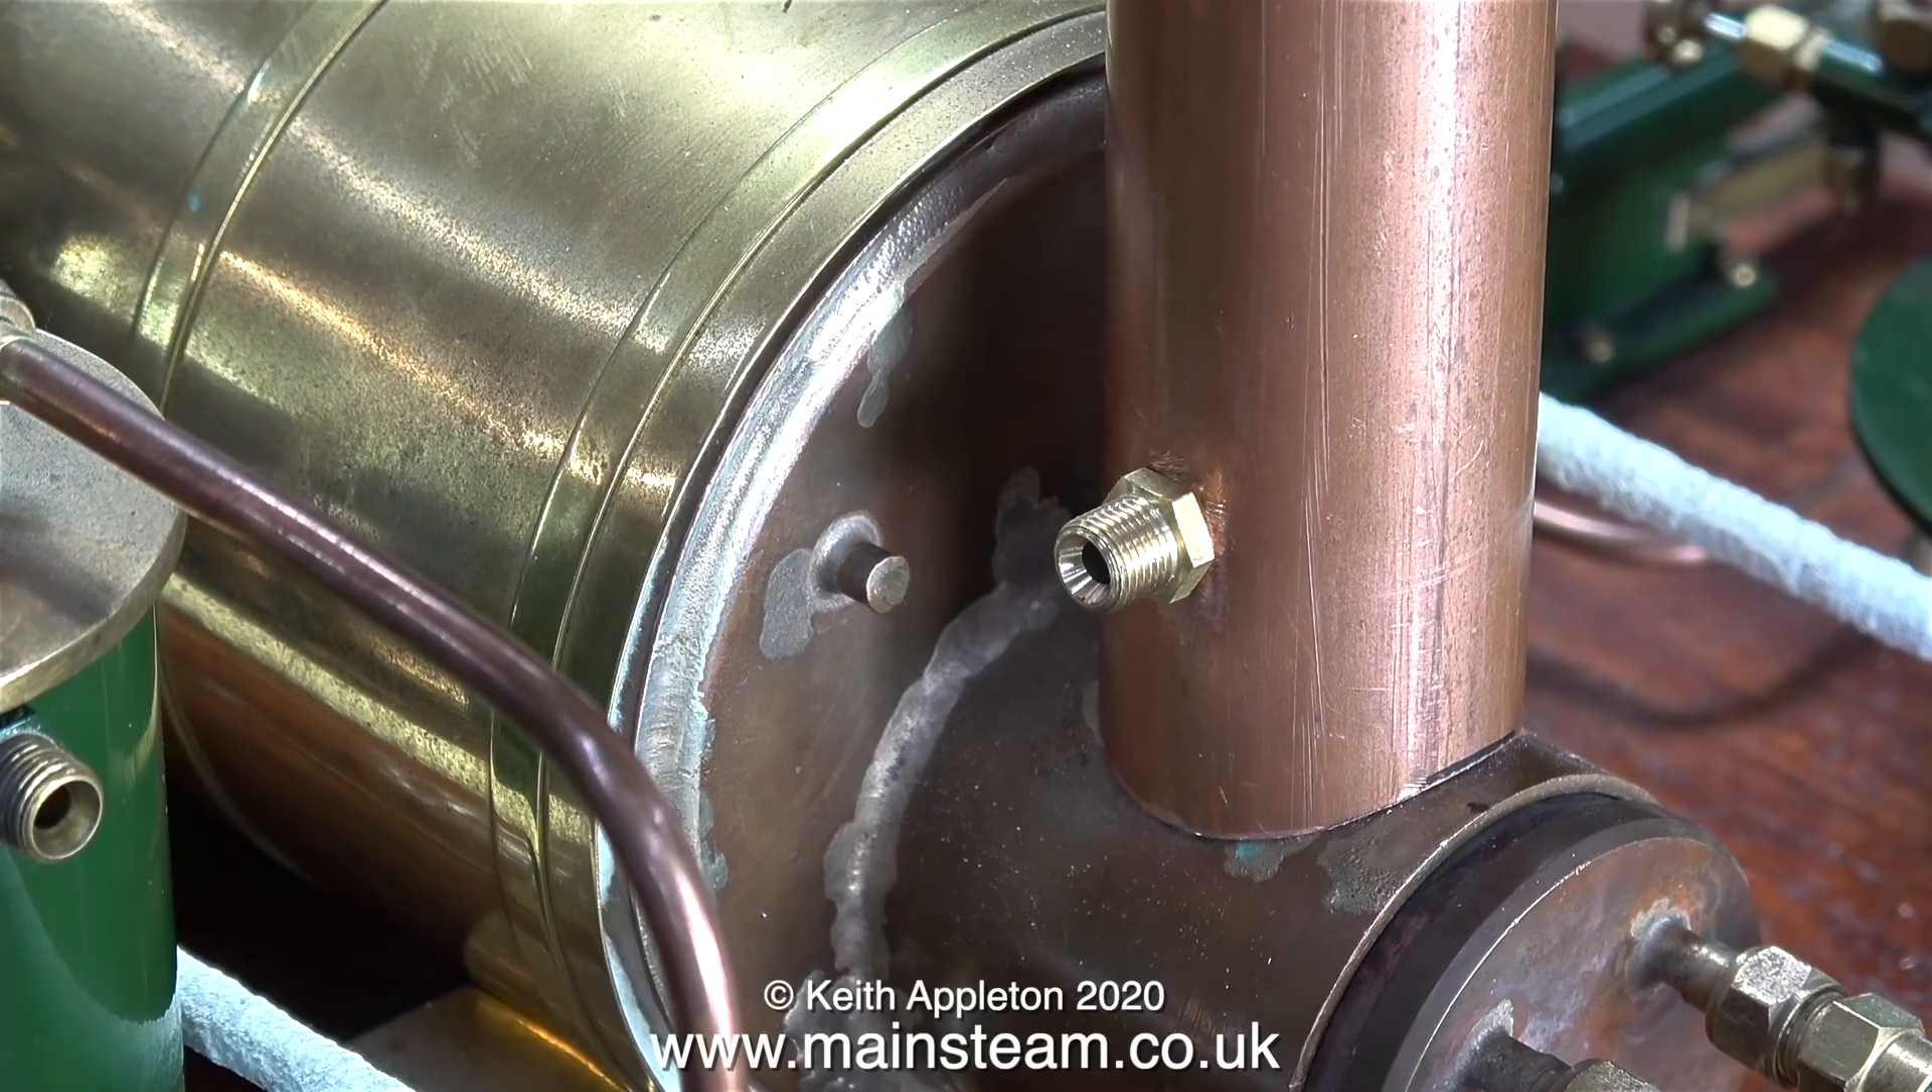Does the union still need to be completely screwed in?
No.